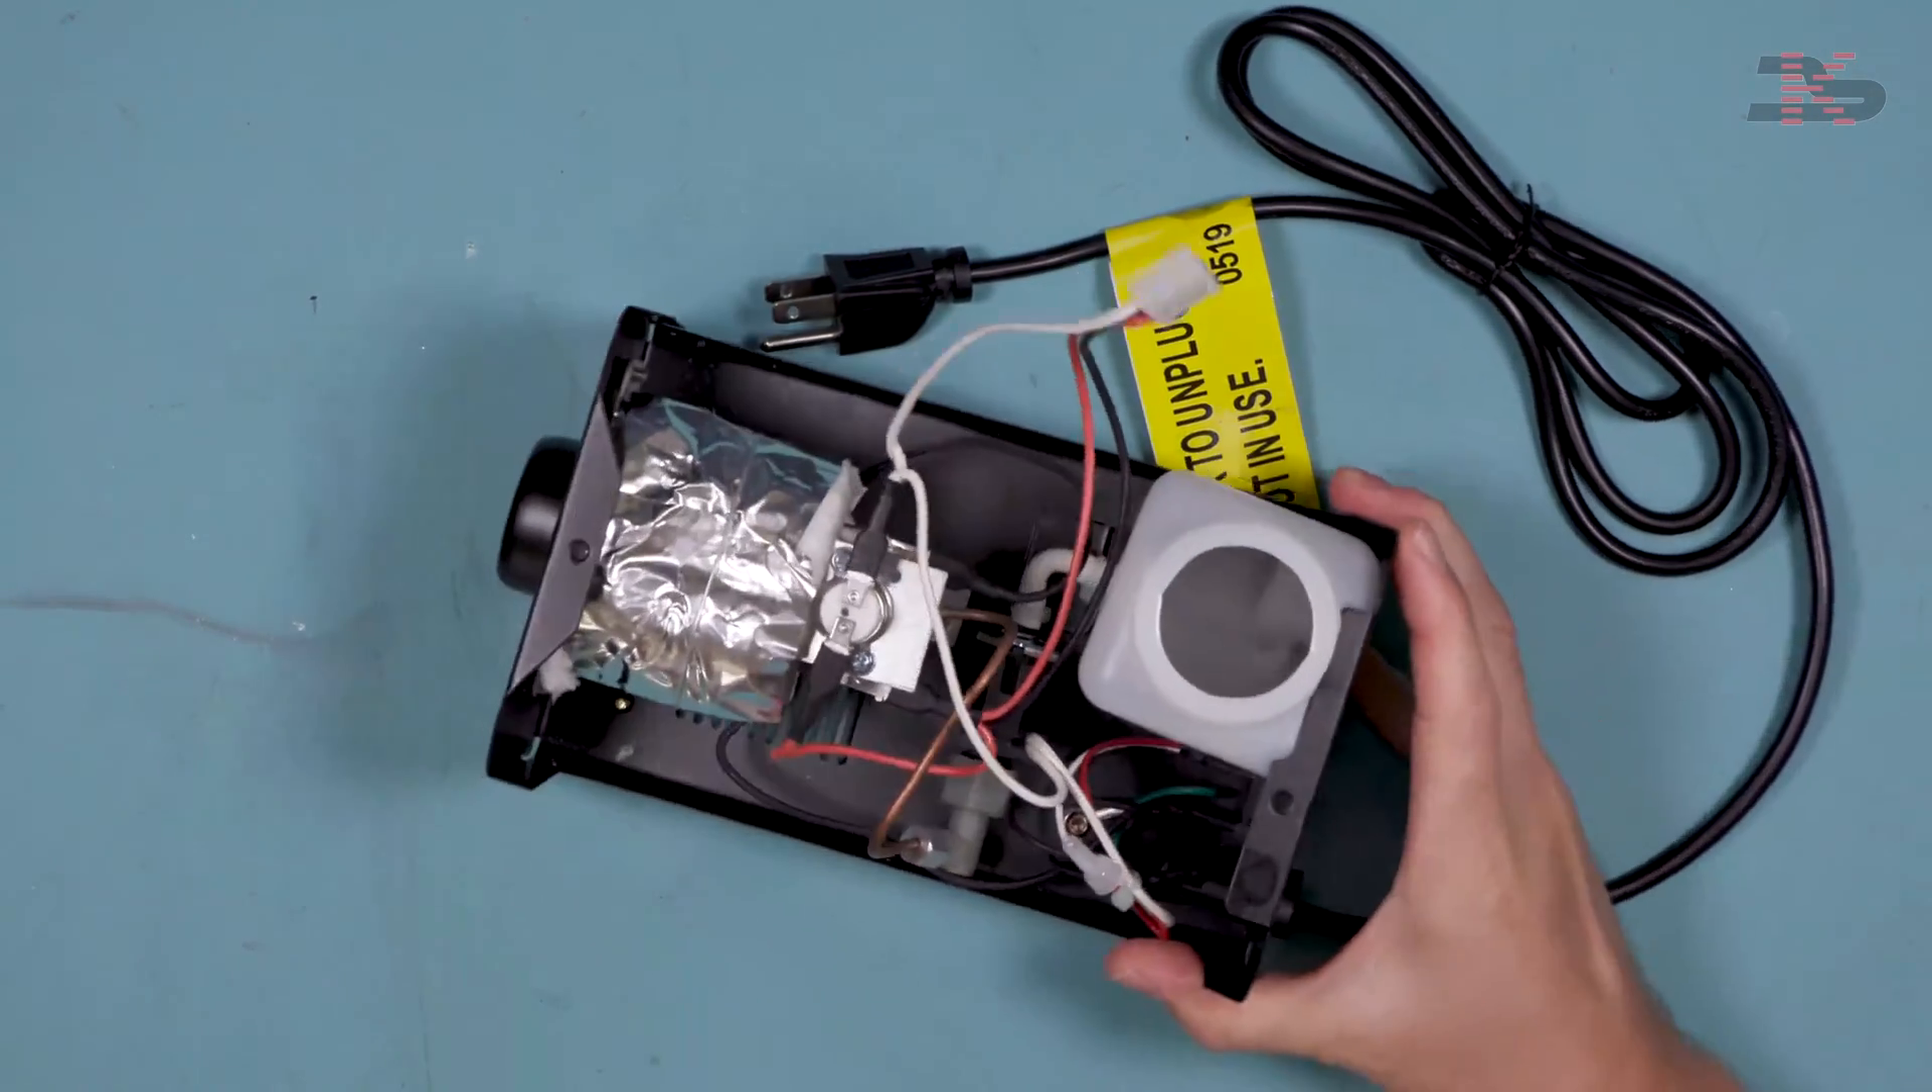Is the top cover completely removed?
Yes.